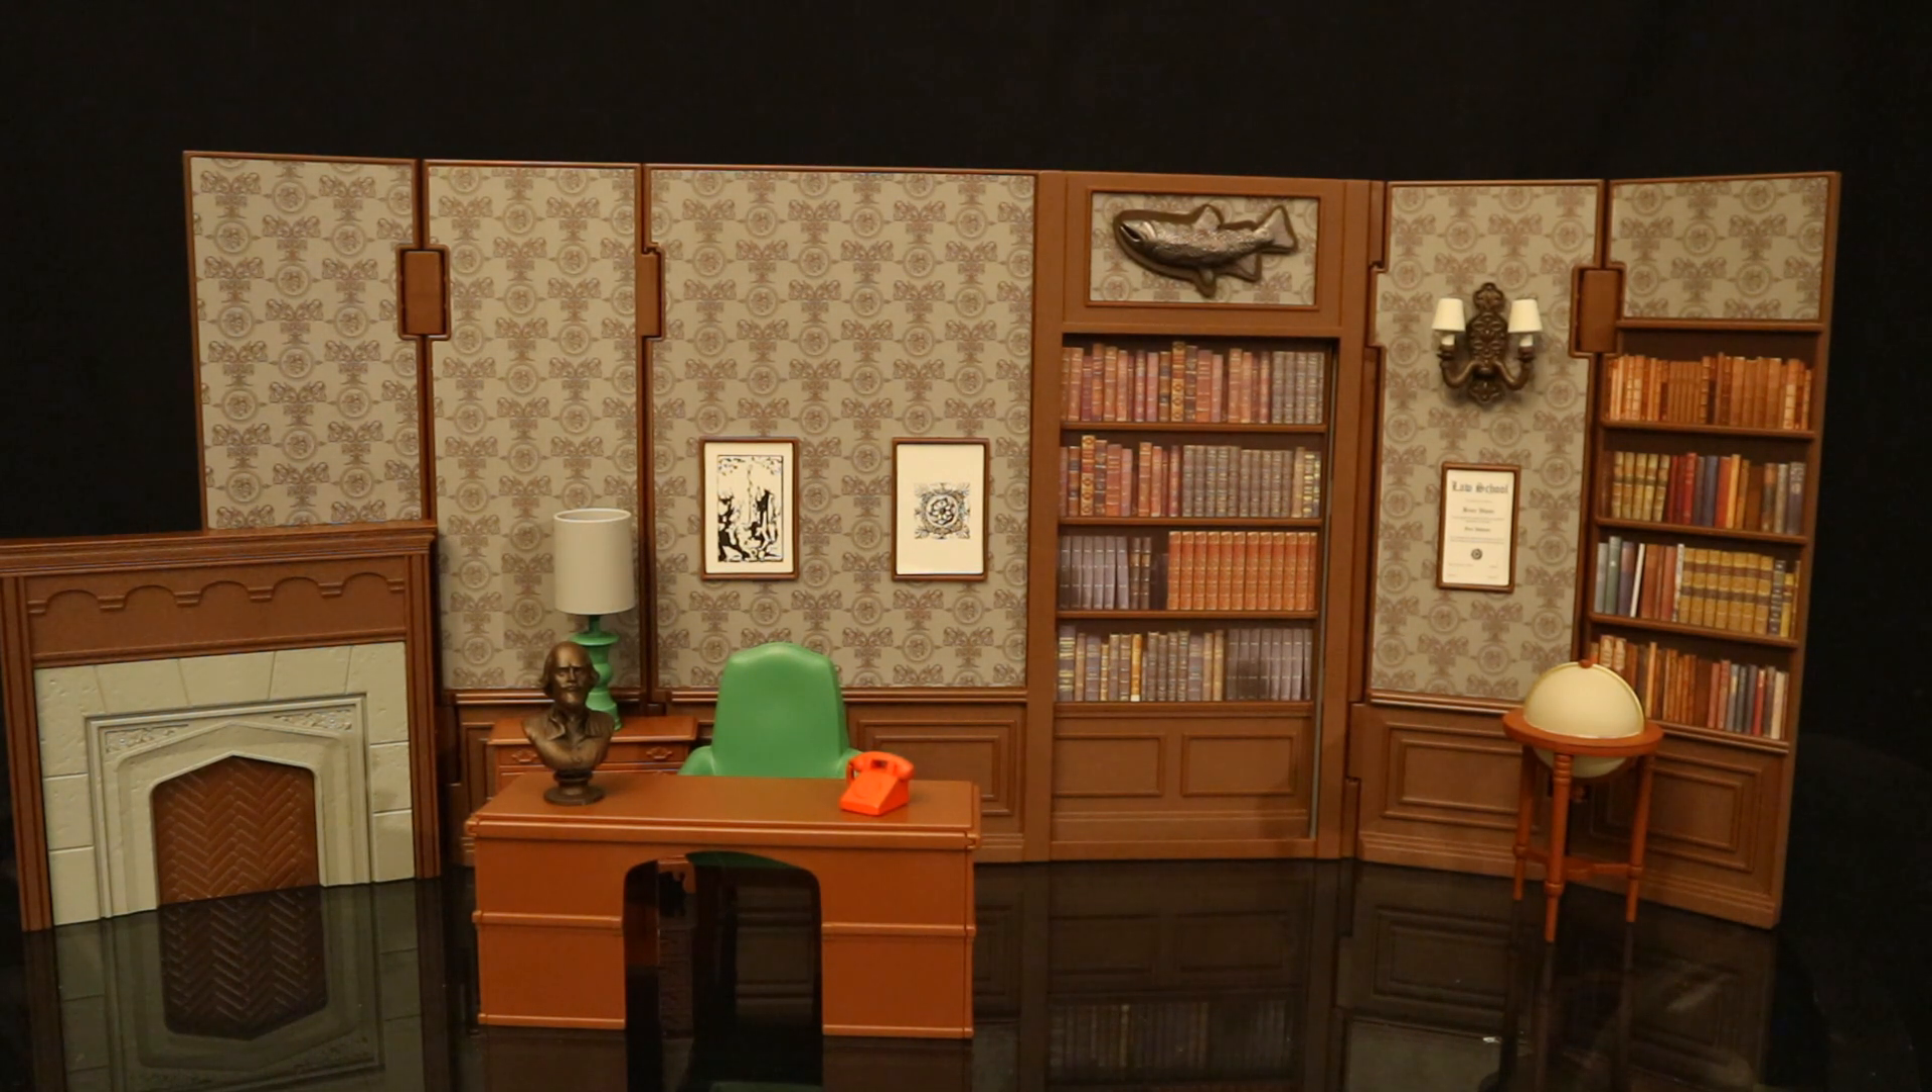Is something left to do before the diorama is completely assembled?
No.